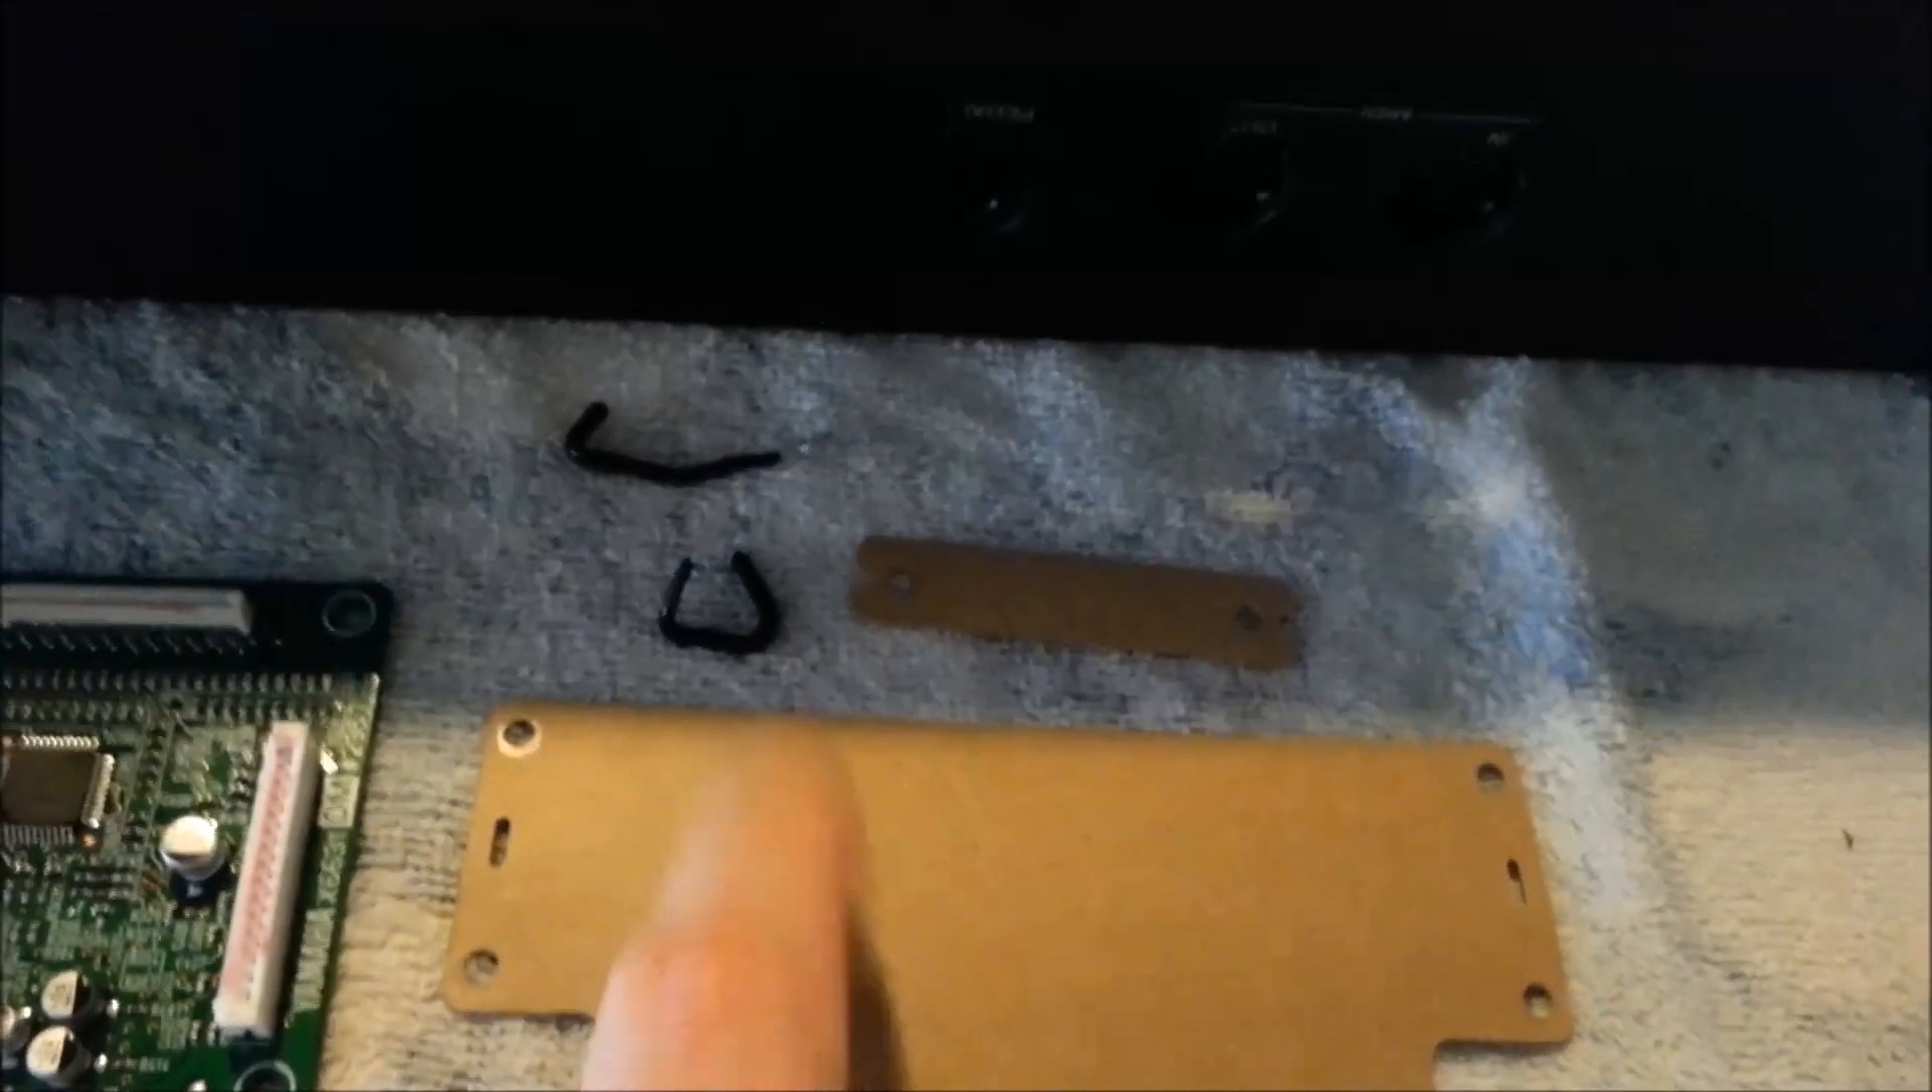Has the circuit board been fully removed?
Yes.